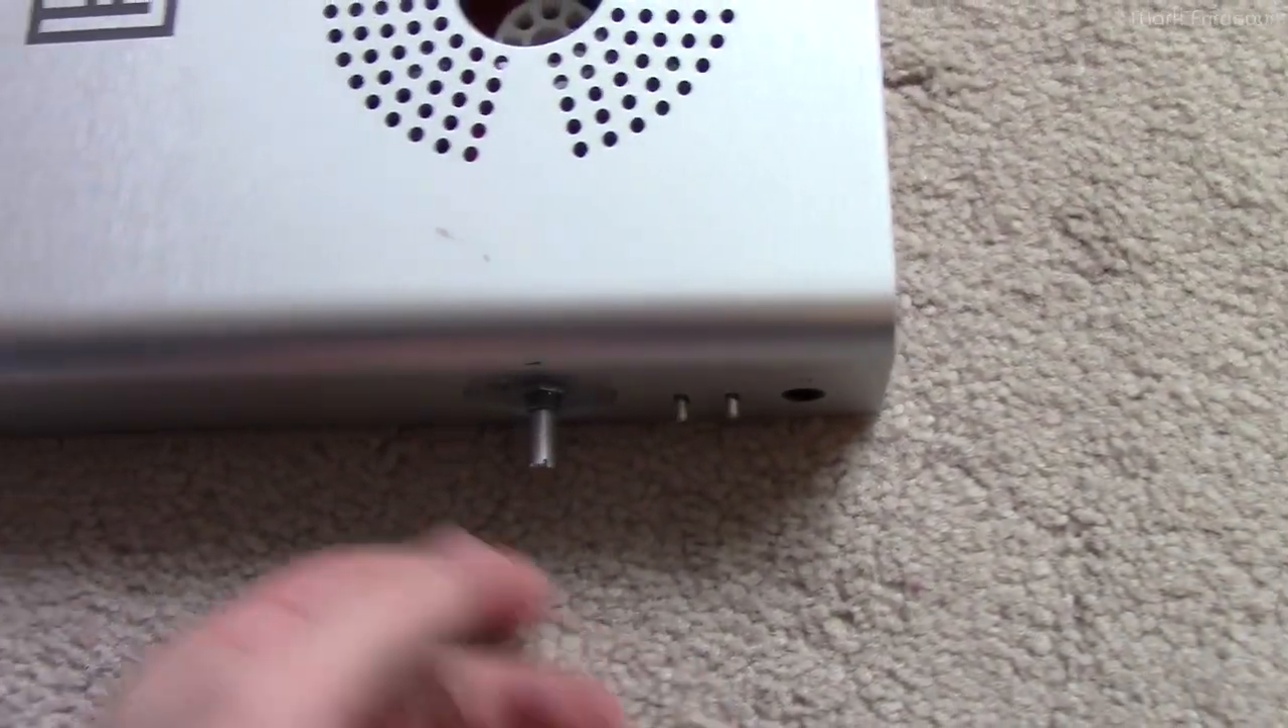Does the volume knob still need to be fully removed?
No.